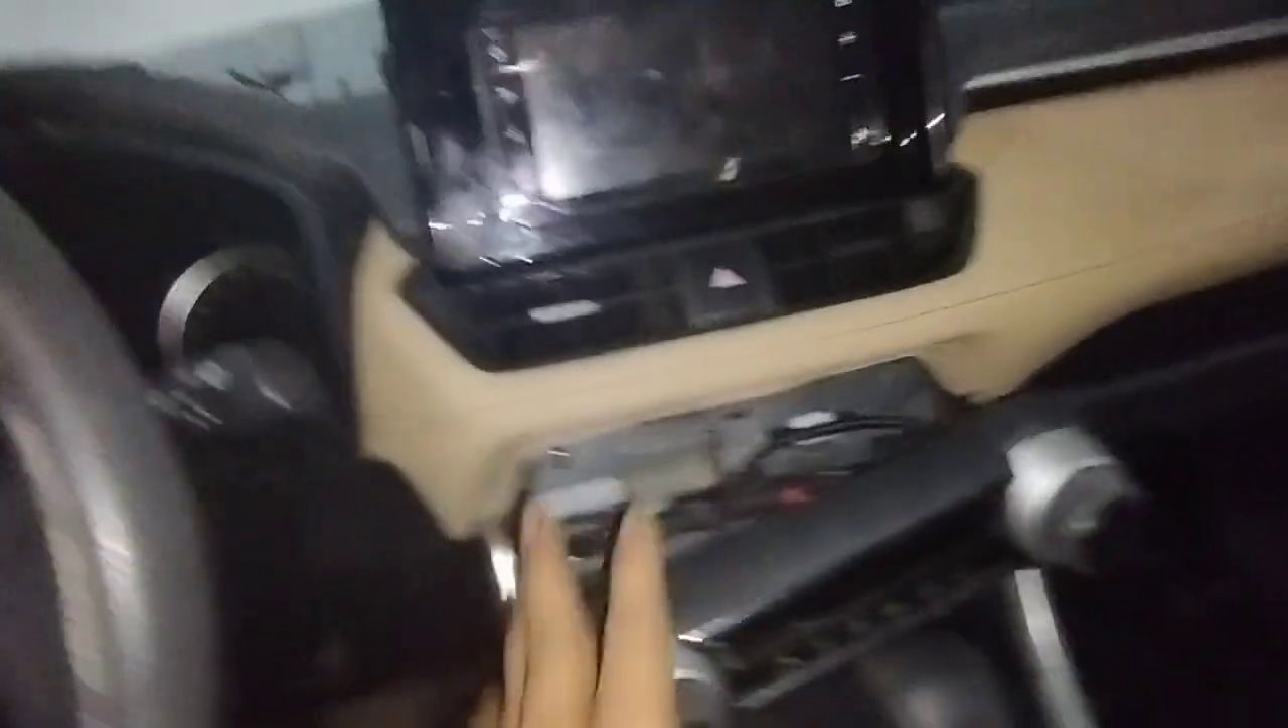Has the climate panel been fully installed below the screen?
No.